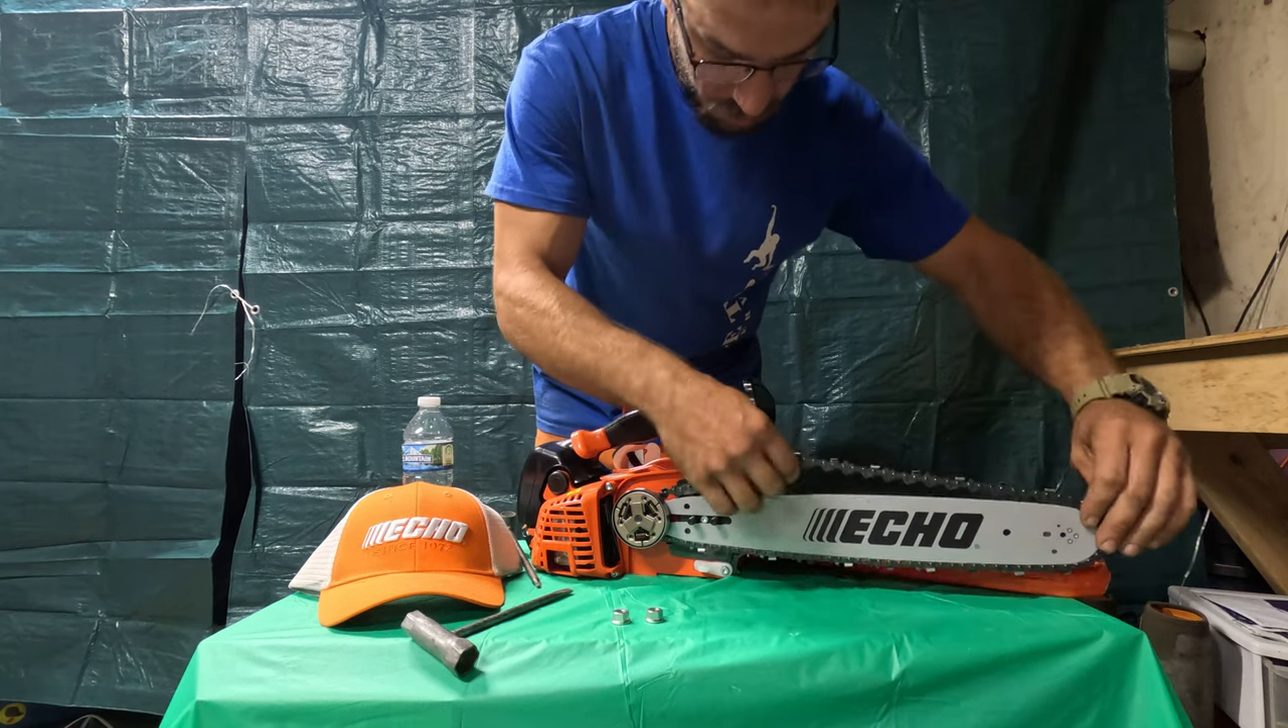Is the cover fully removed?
Yes.